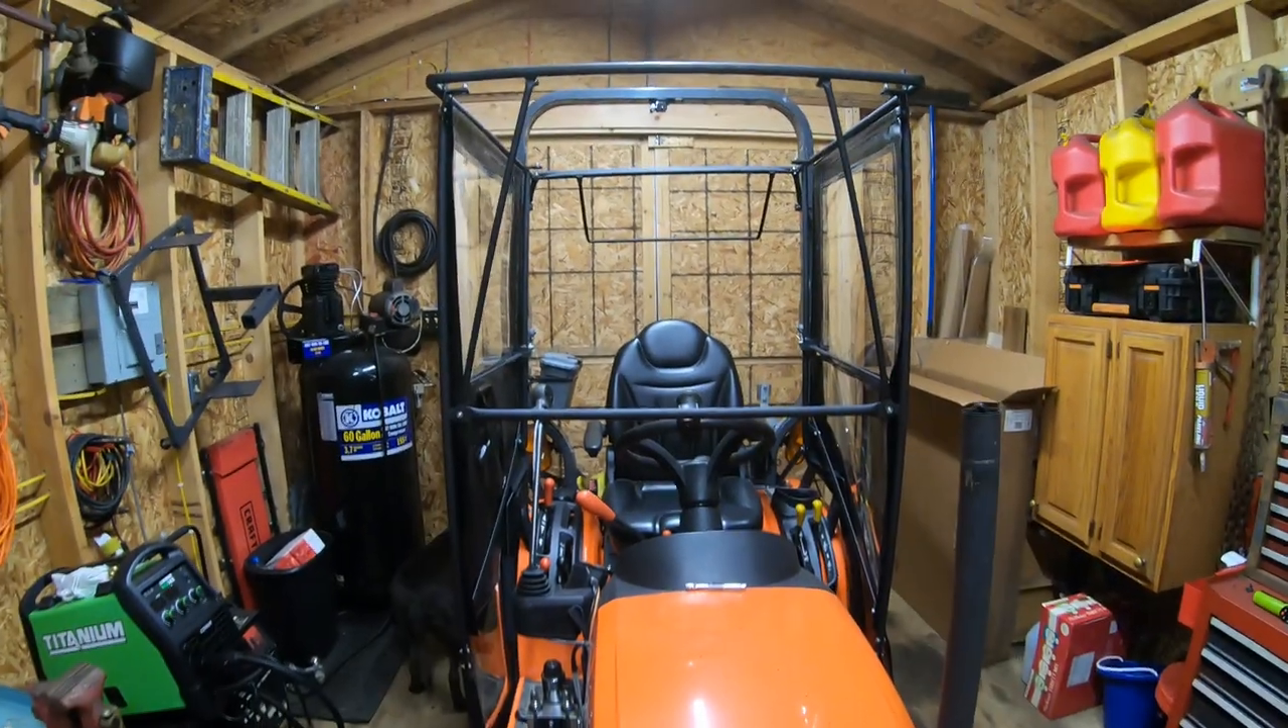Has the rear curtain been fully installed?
No.